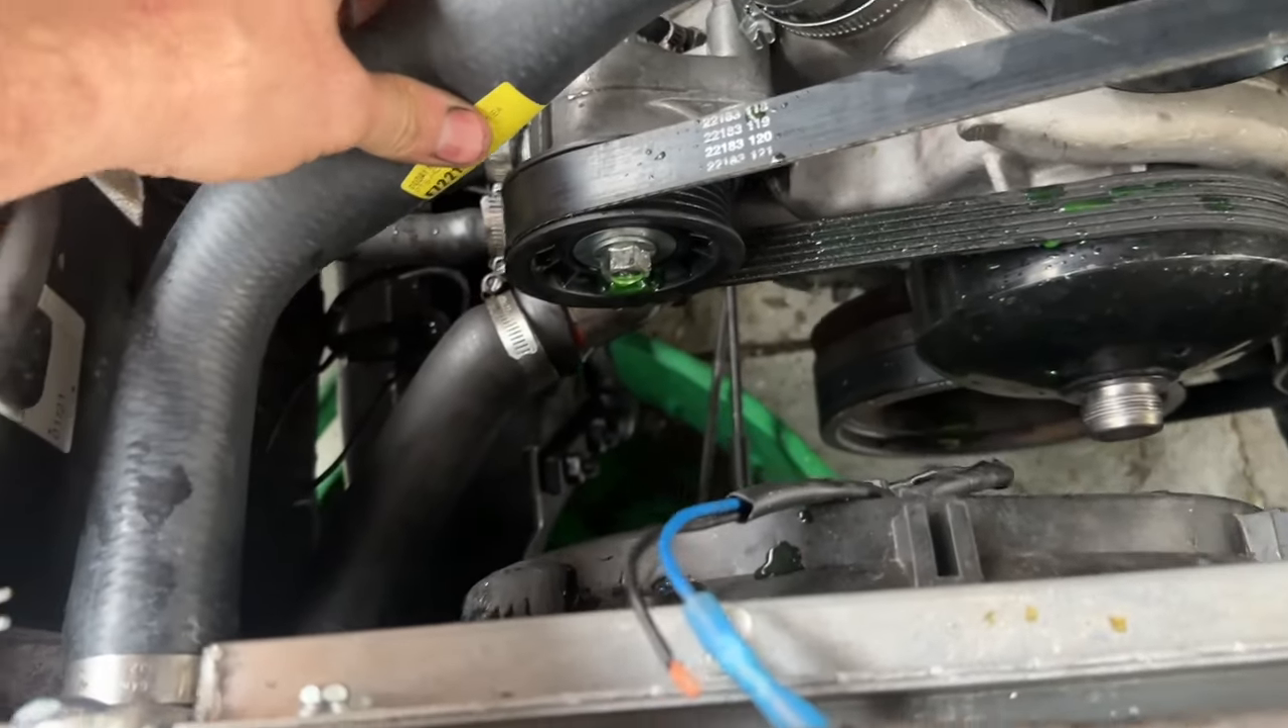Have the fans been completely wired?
No.